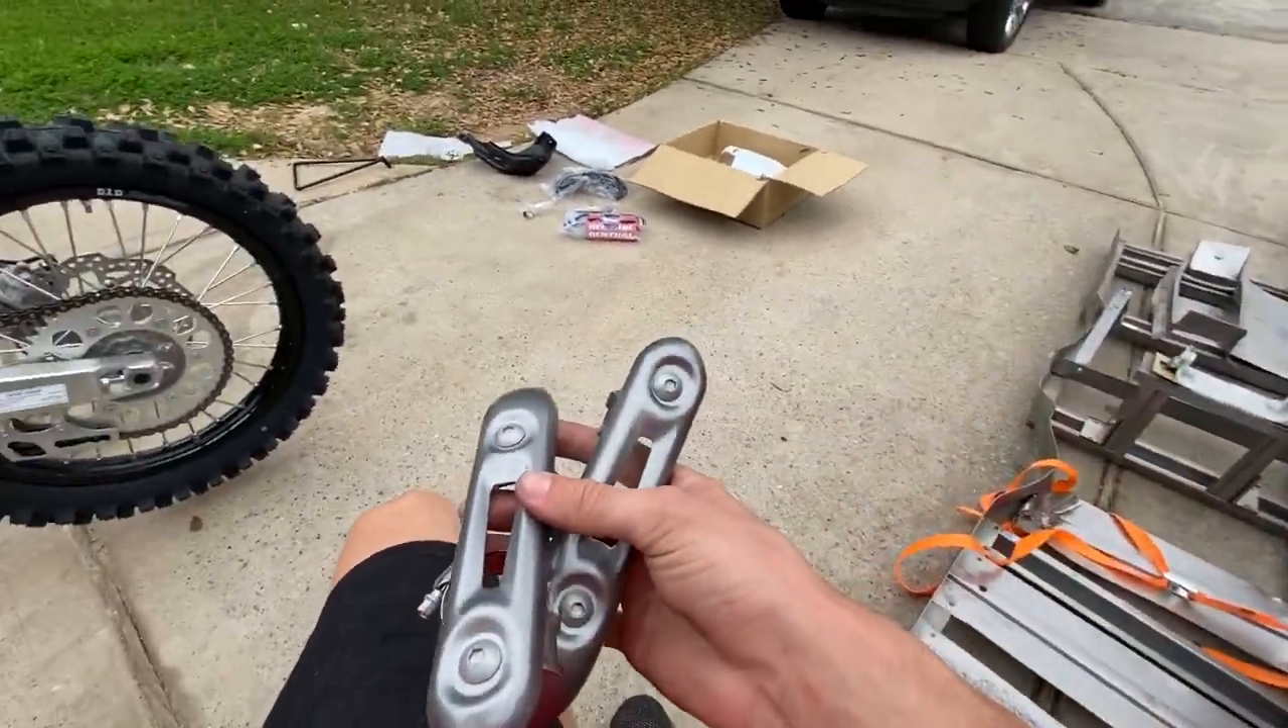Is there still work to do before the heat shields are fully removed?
No.